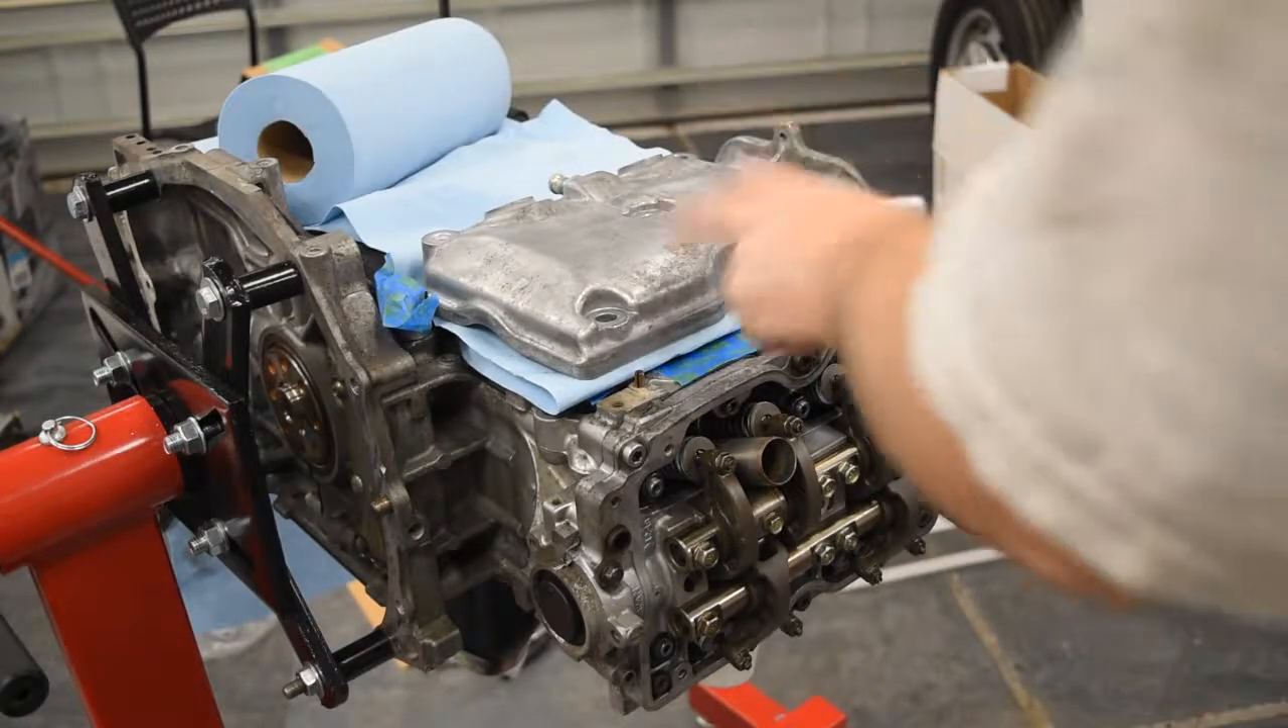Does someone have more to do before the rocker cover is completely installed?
Yes.